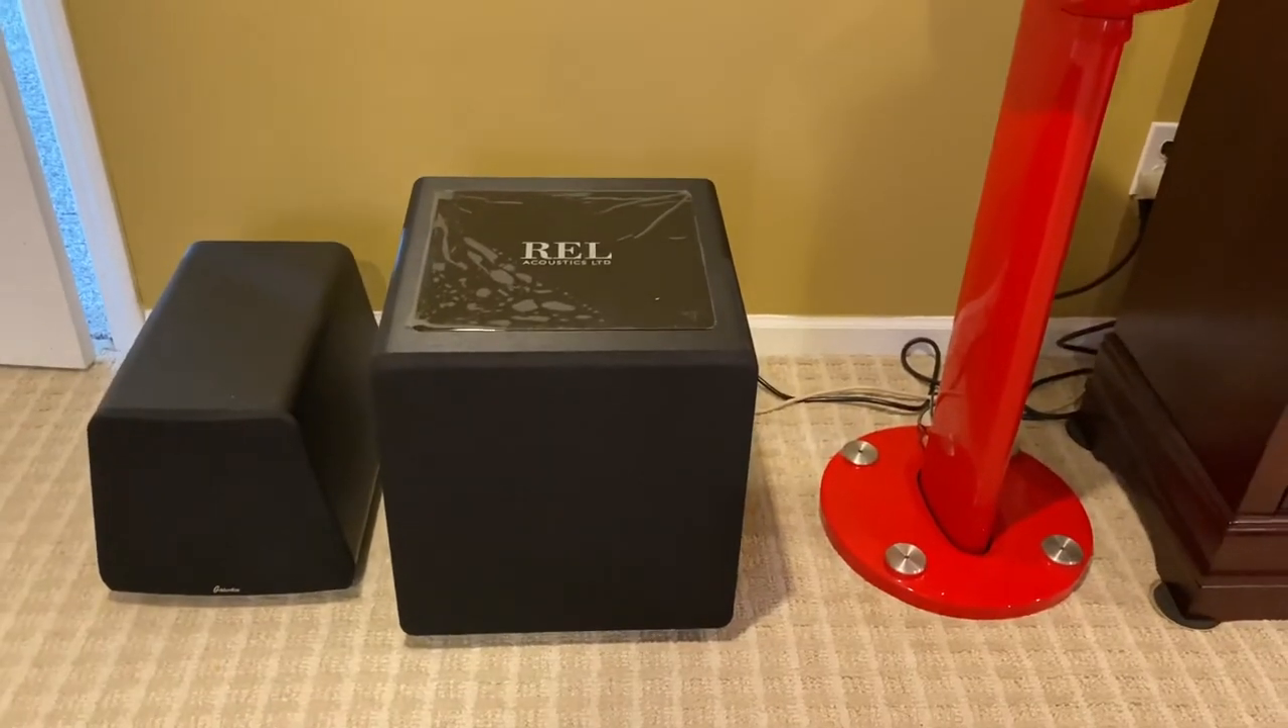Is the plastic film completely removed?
No.